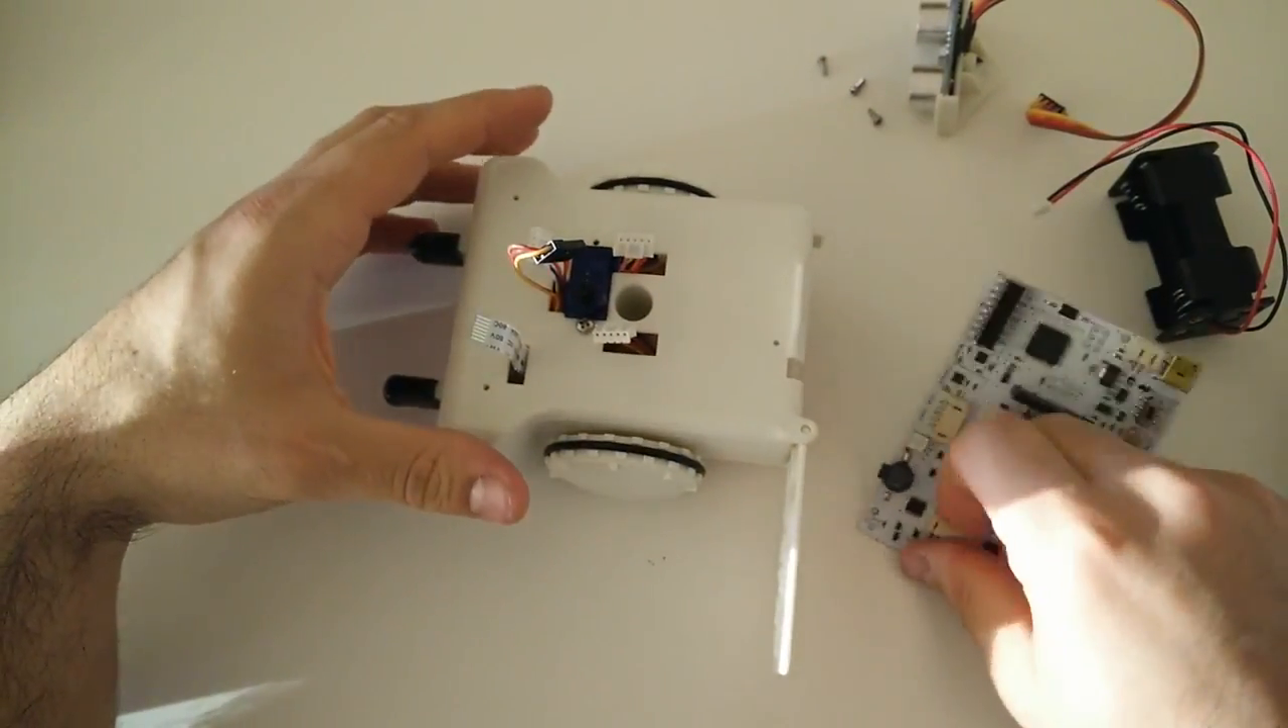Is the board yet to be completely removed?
No.